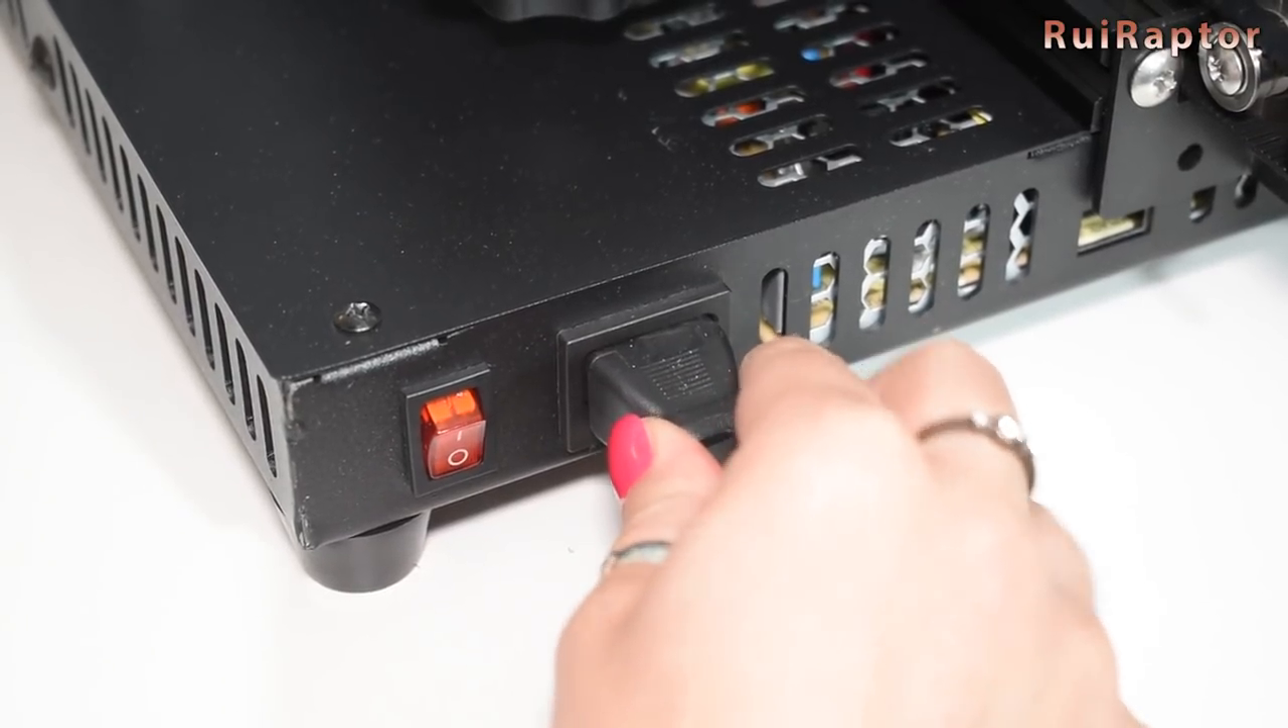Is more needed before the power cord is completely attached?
No.